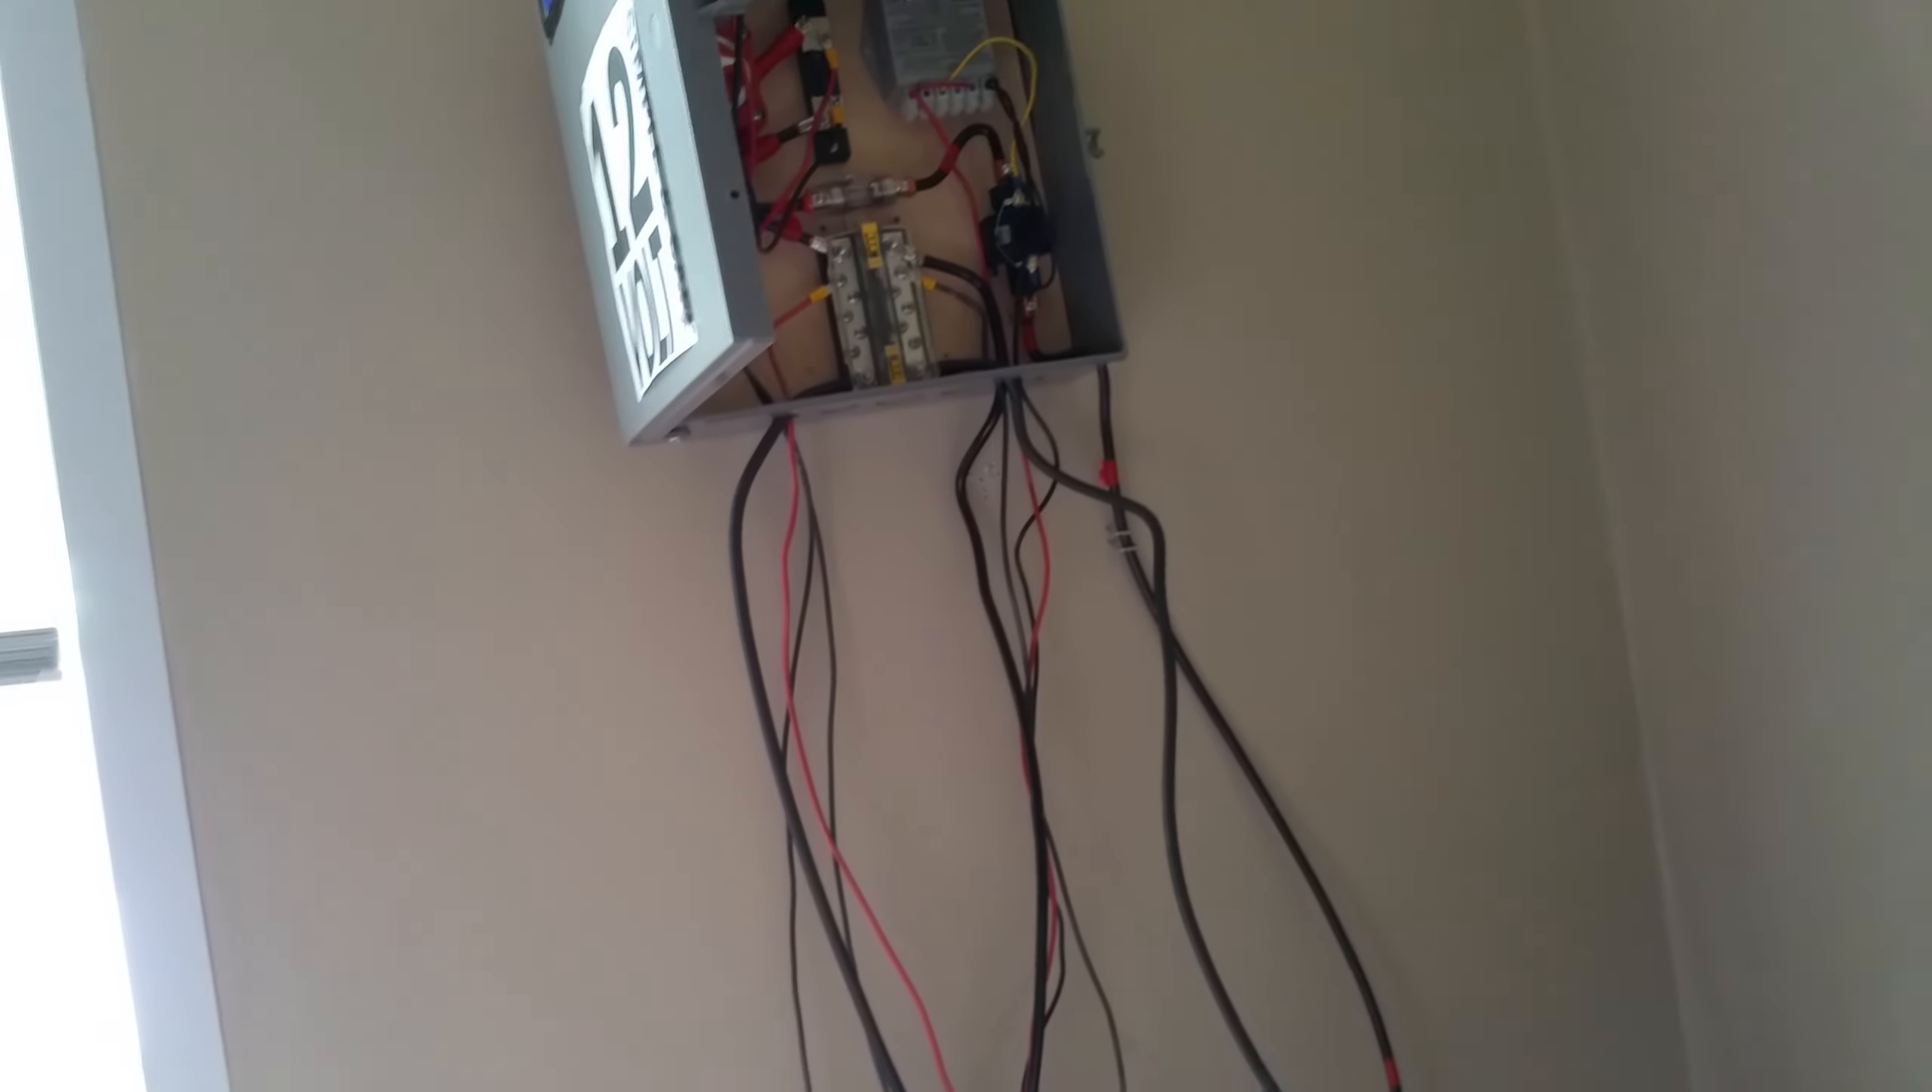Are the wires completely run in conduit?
No.